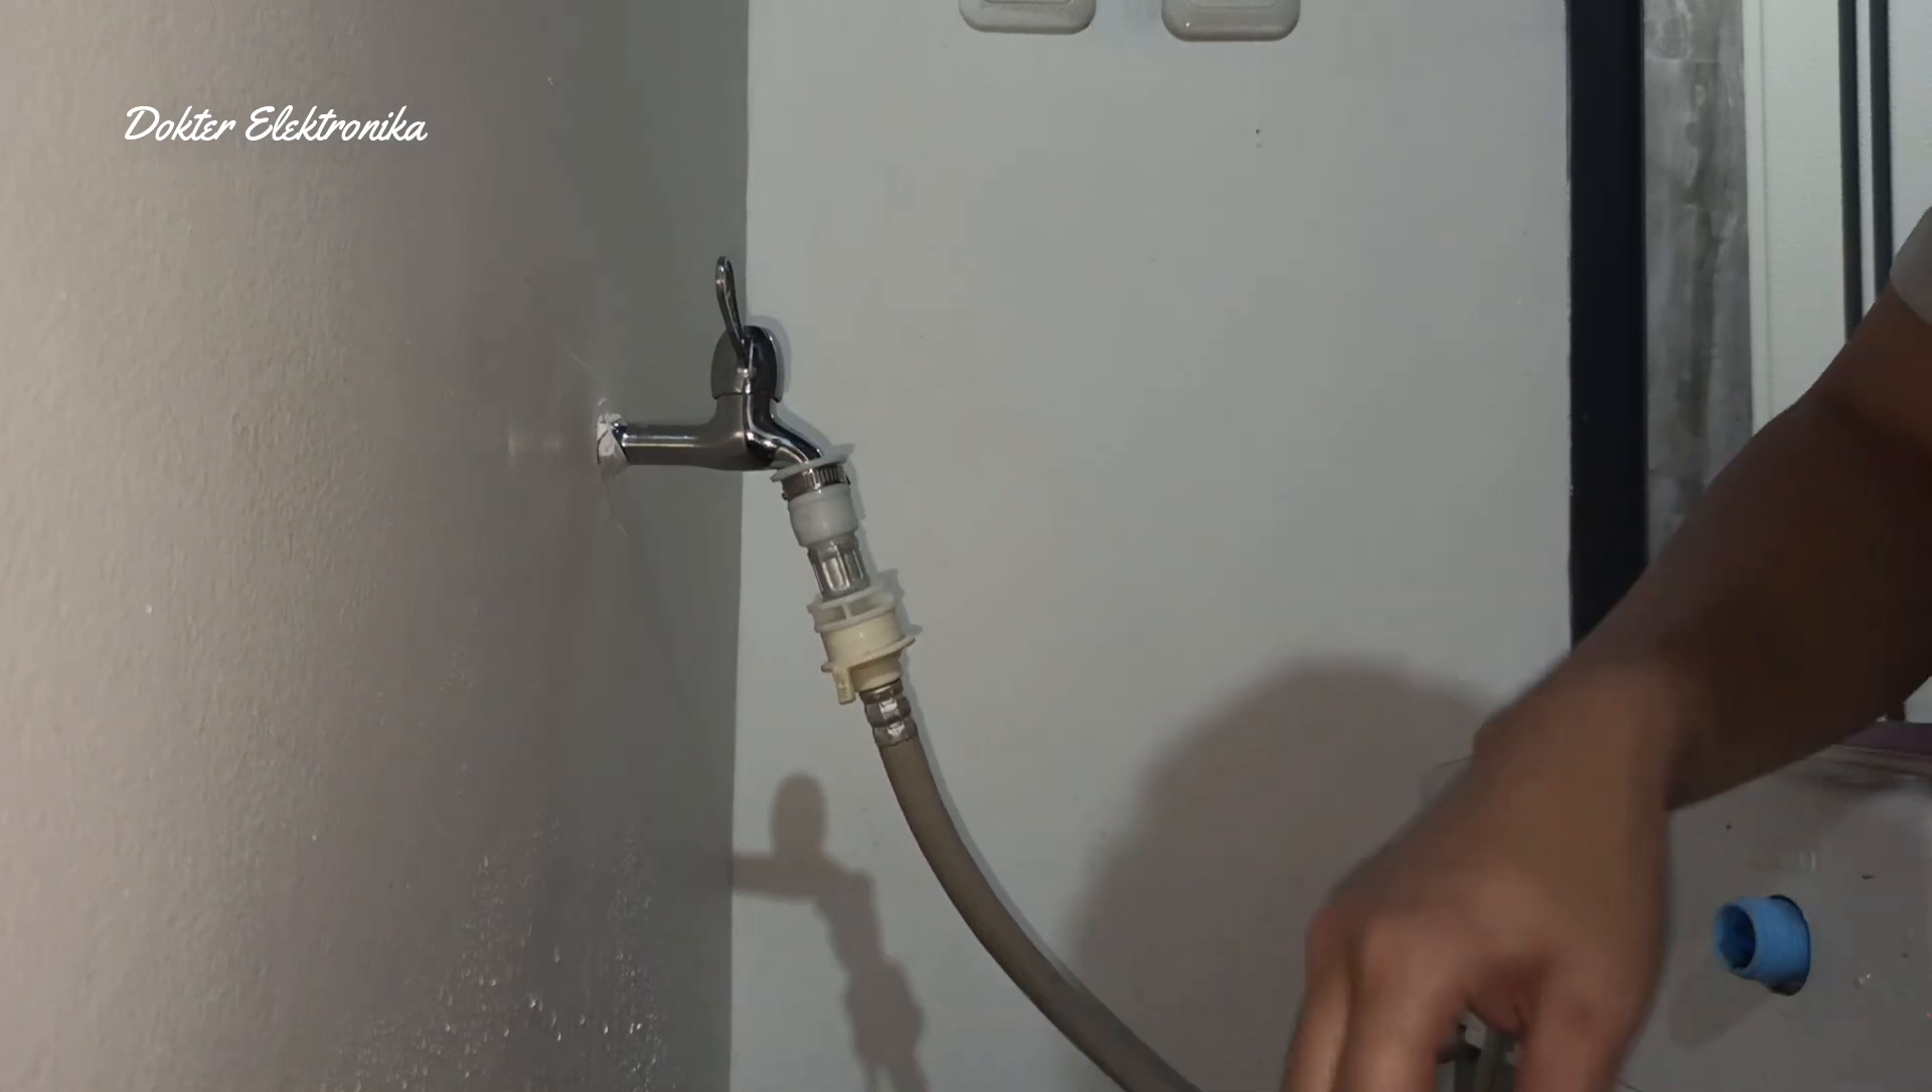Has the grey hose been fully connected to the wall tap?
Yes.